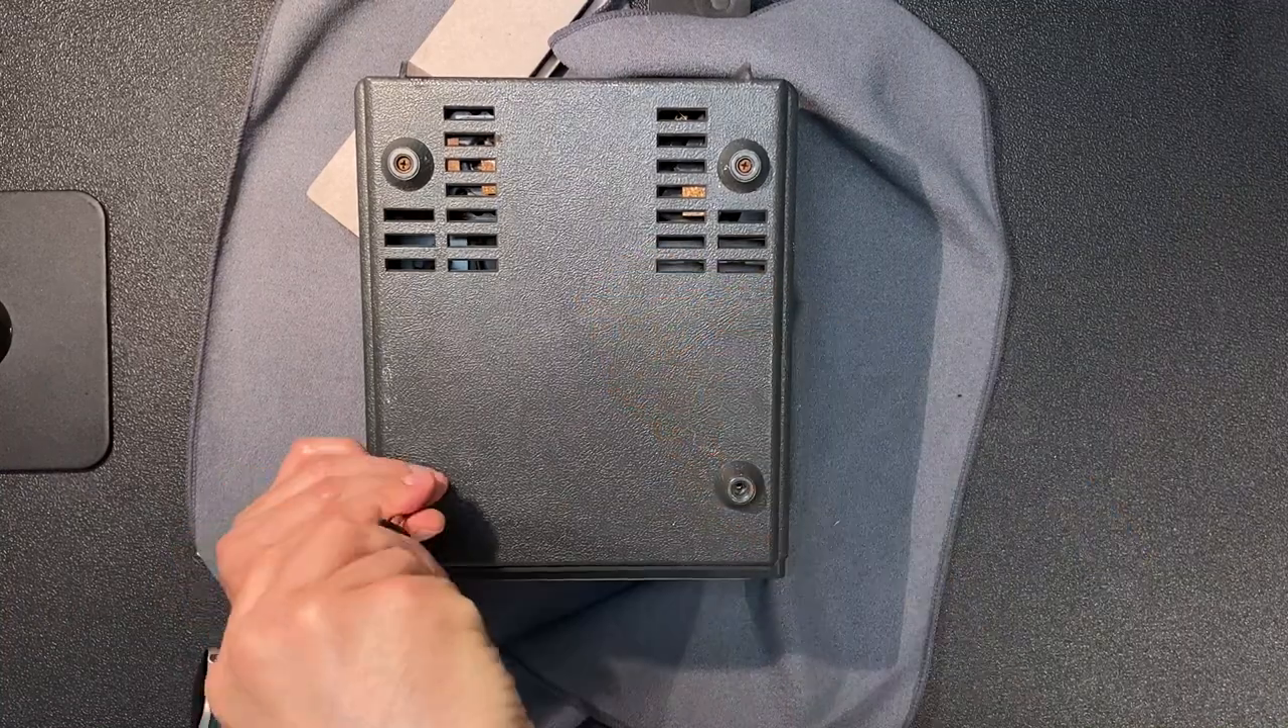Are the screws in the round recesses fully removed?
No.